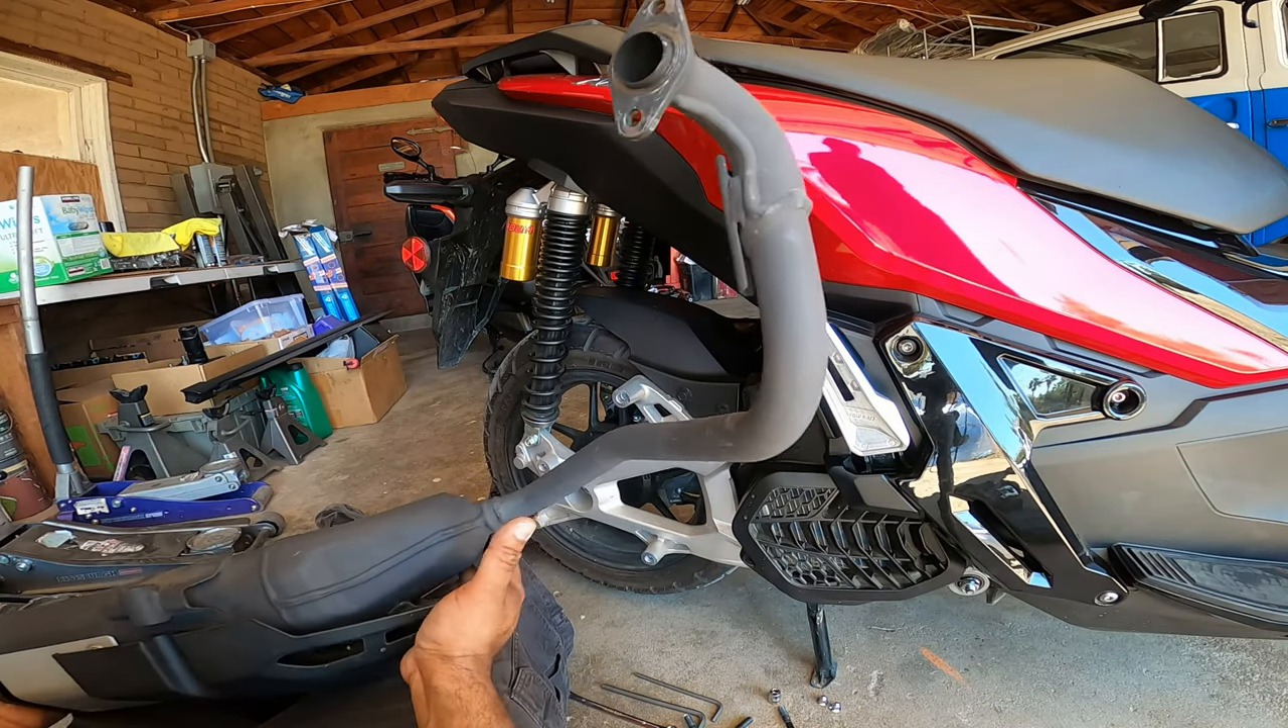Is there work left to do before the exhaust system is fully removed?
No.